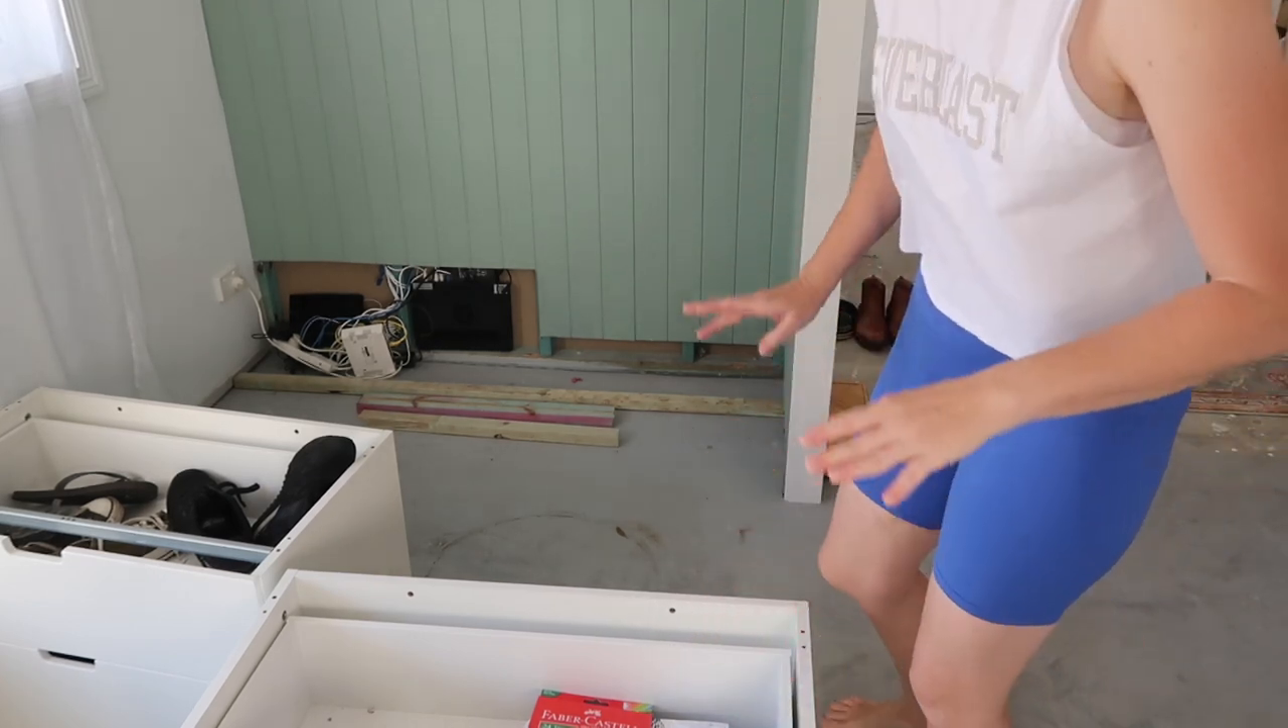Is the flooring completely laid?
No.